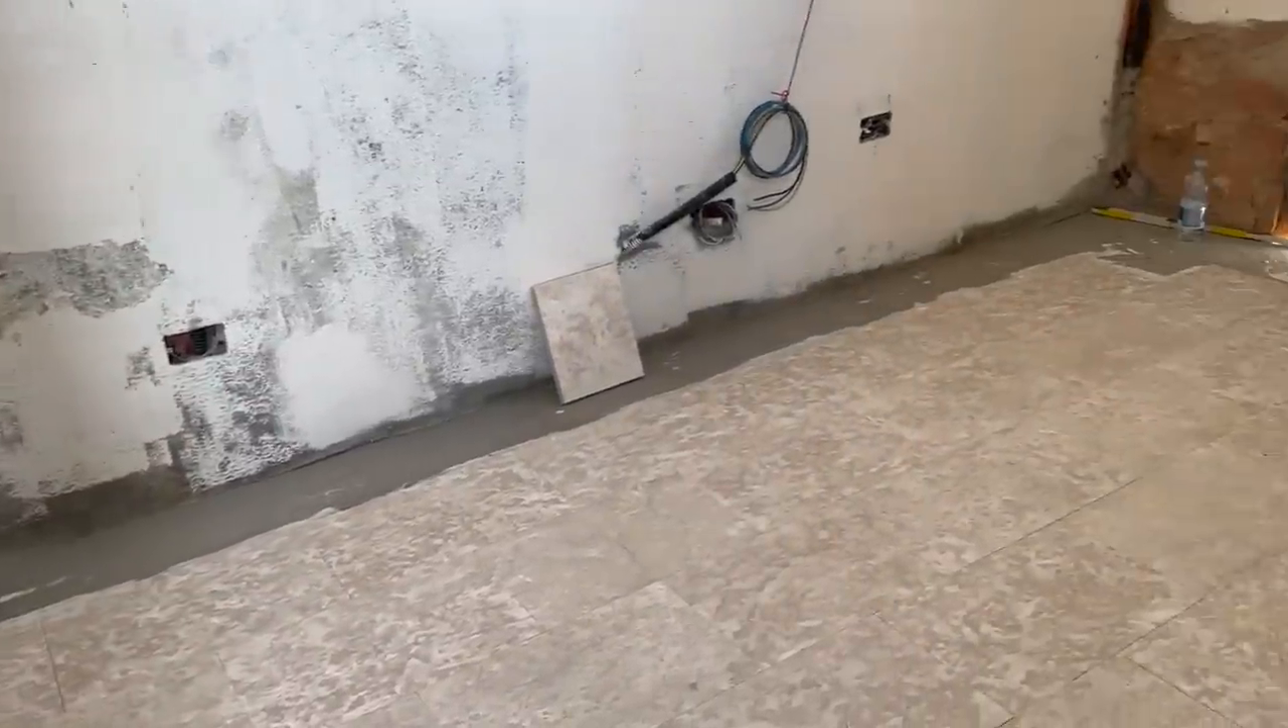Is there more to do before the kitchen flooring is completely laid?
Yes.